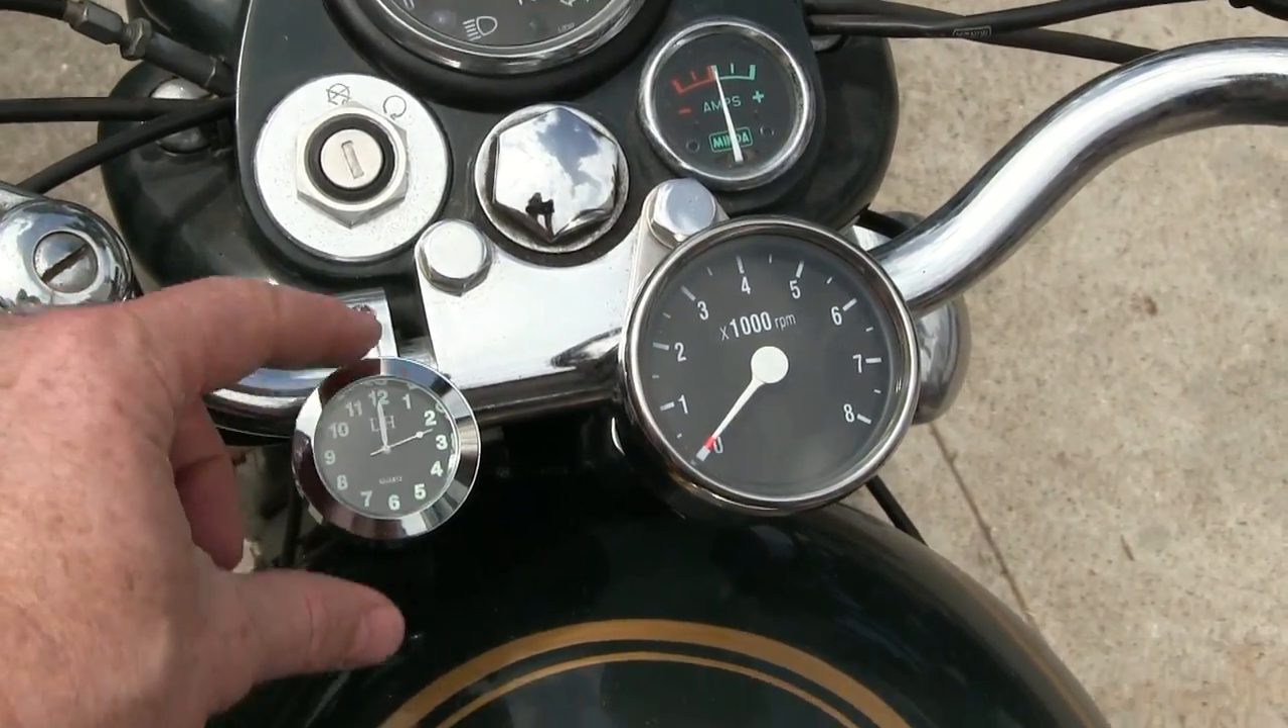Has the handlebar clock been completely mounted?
Yes.